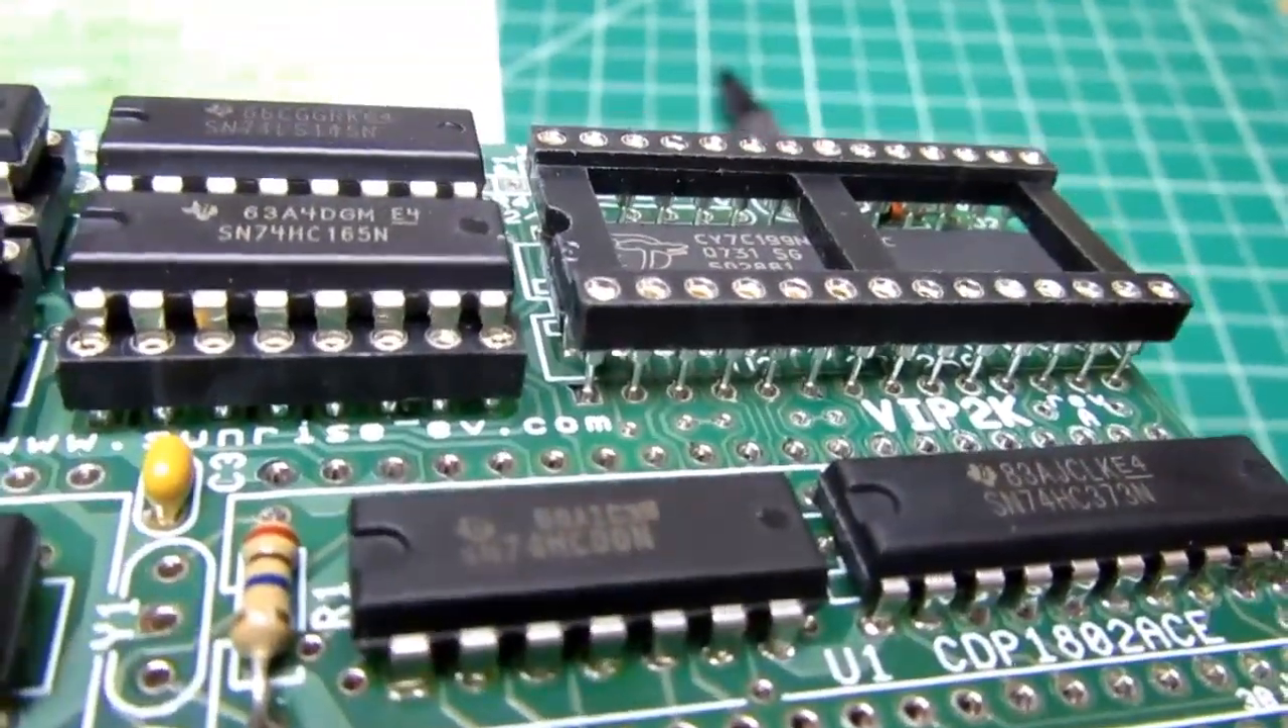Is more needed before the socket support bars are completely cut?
Yes.